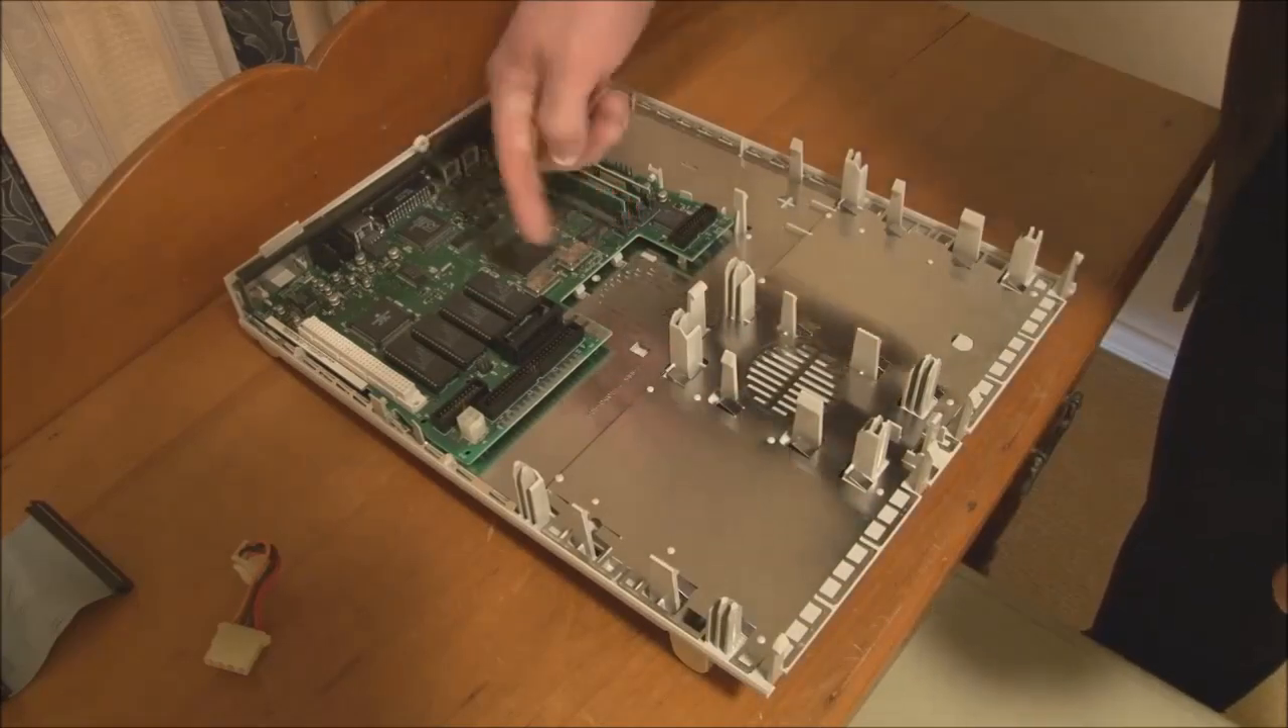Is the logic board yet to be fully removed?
Yes.